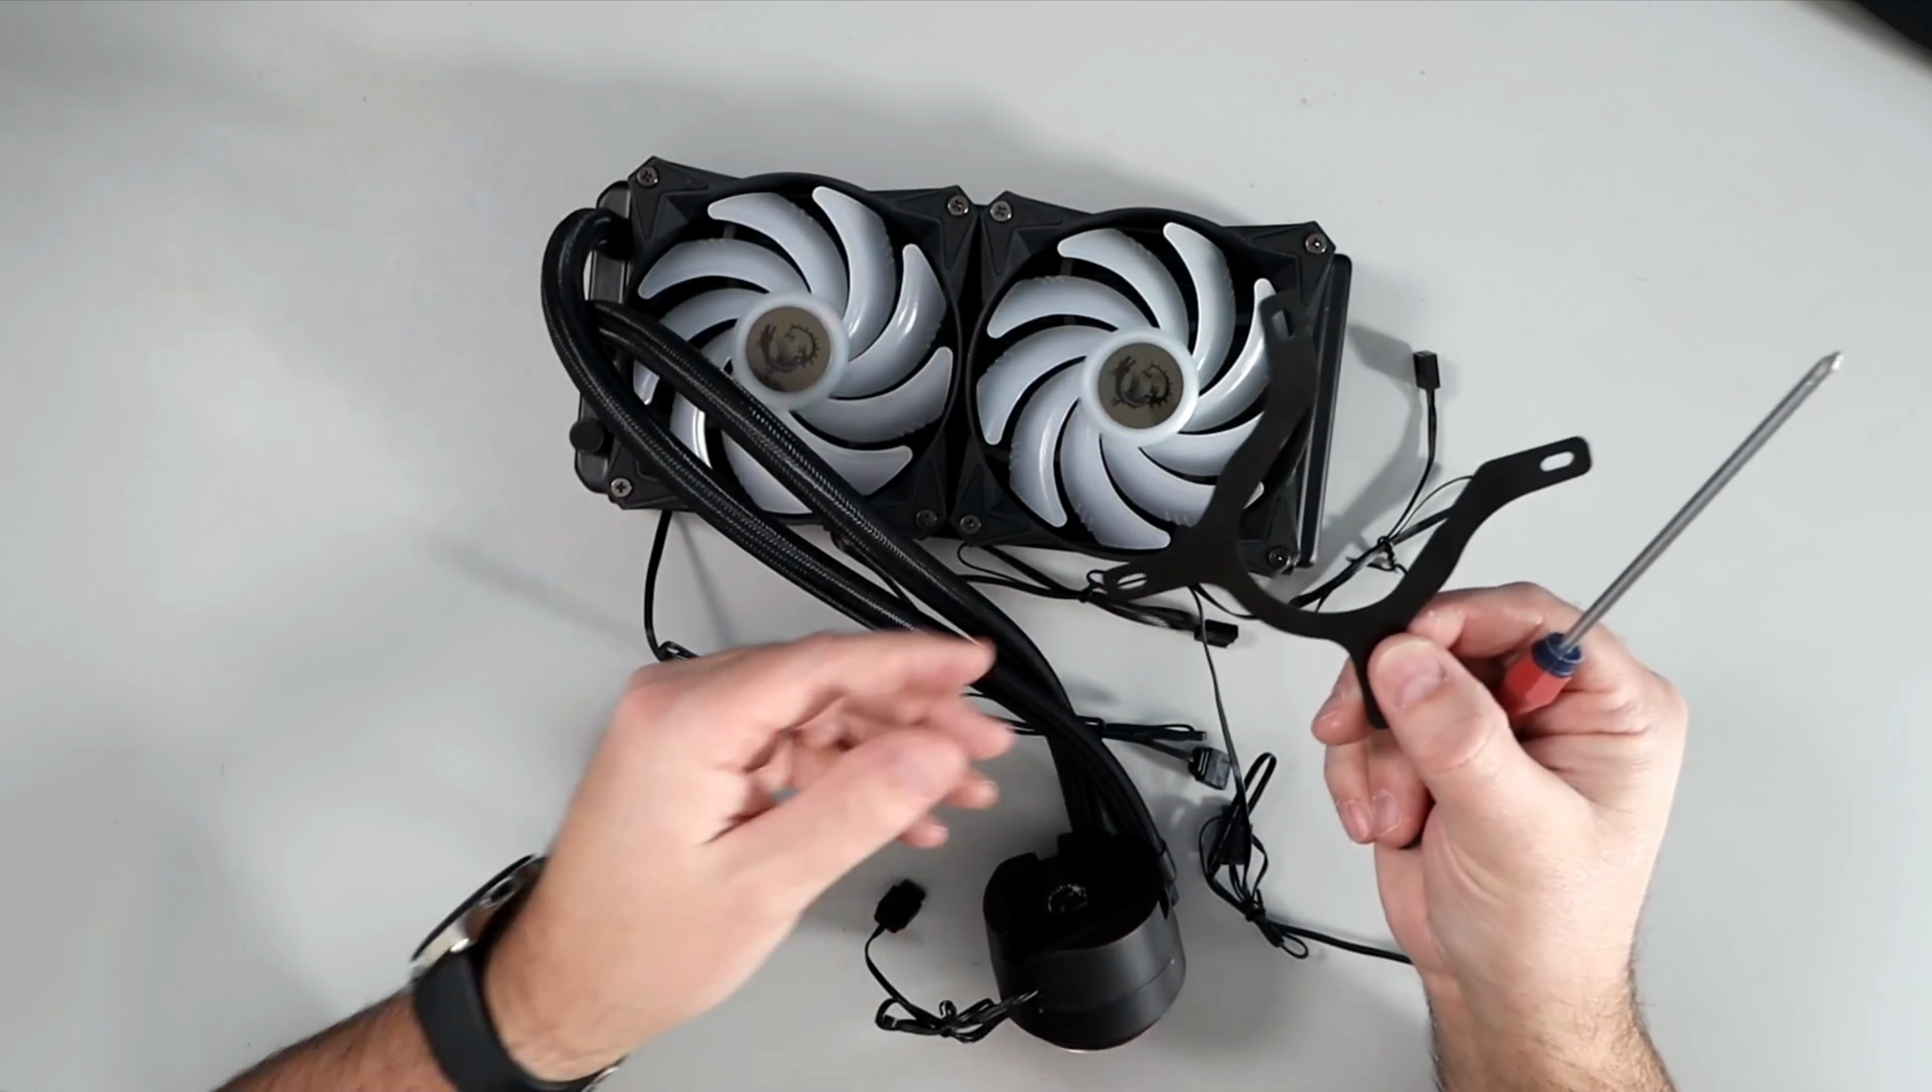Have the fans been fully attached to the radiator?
Yes.